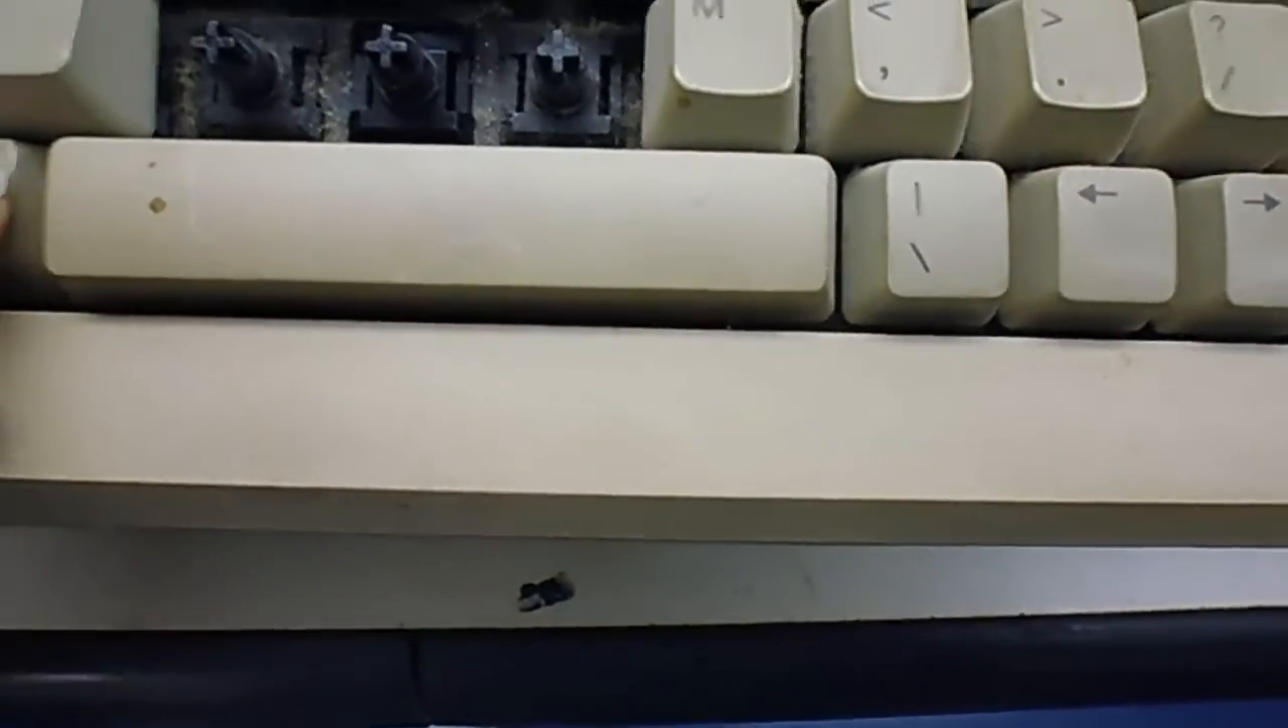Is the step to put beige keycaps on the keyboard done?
No.